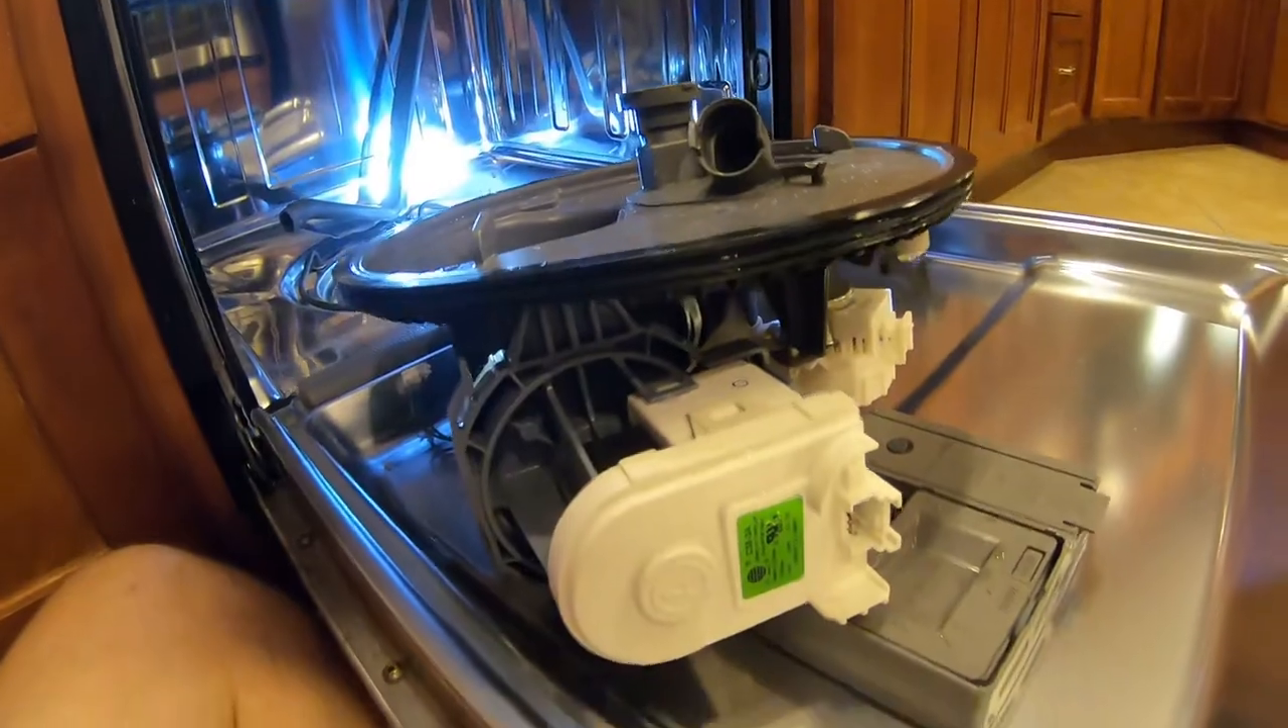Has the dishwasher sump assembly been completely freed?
Yes.